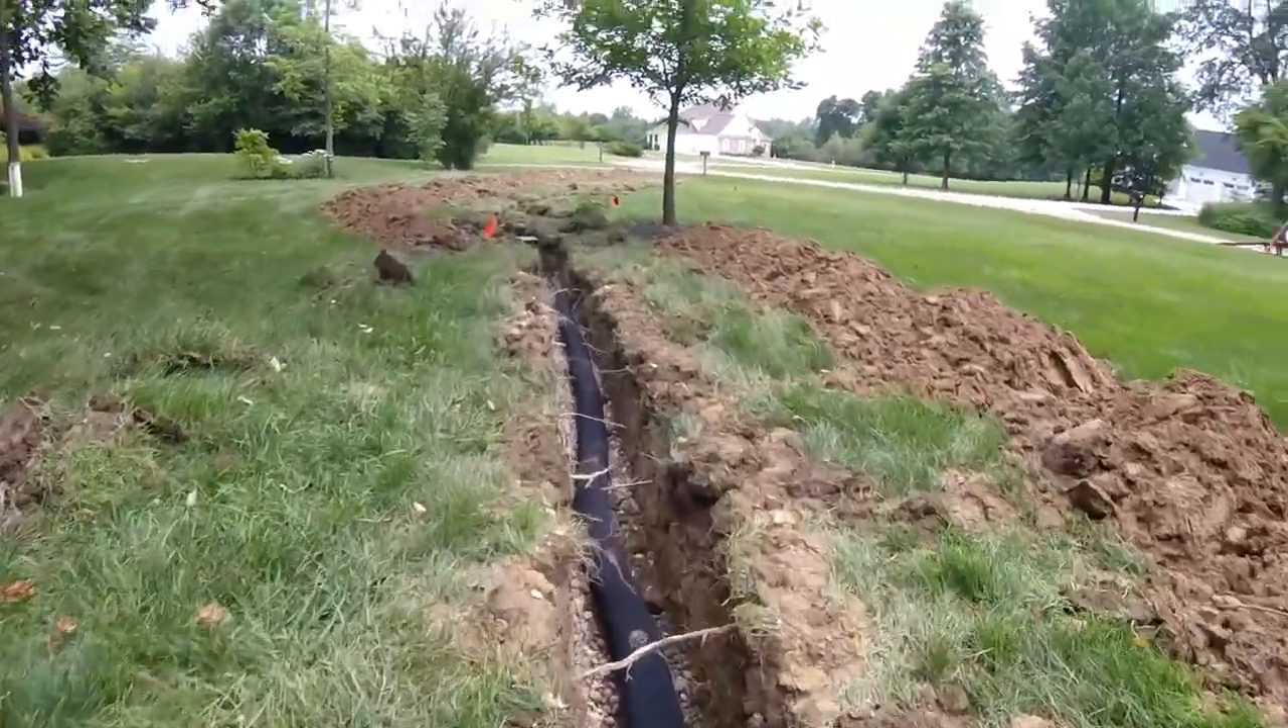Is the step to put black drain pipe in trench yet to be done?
No.